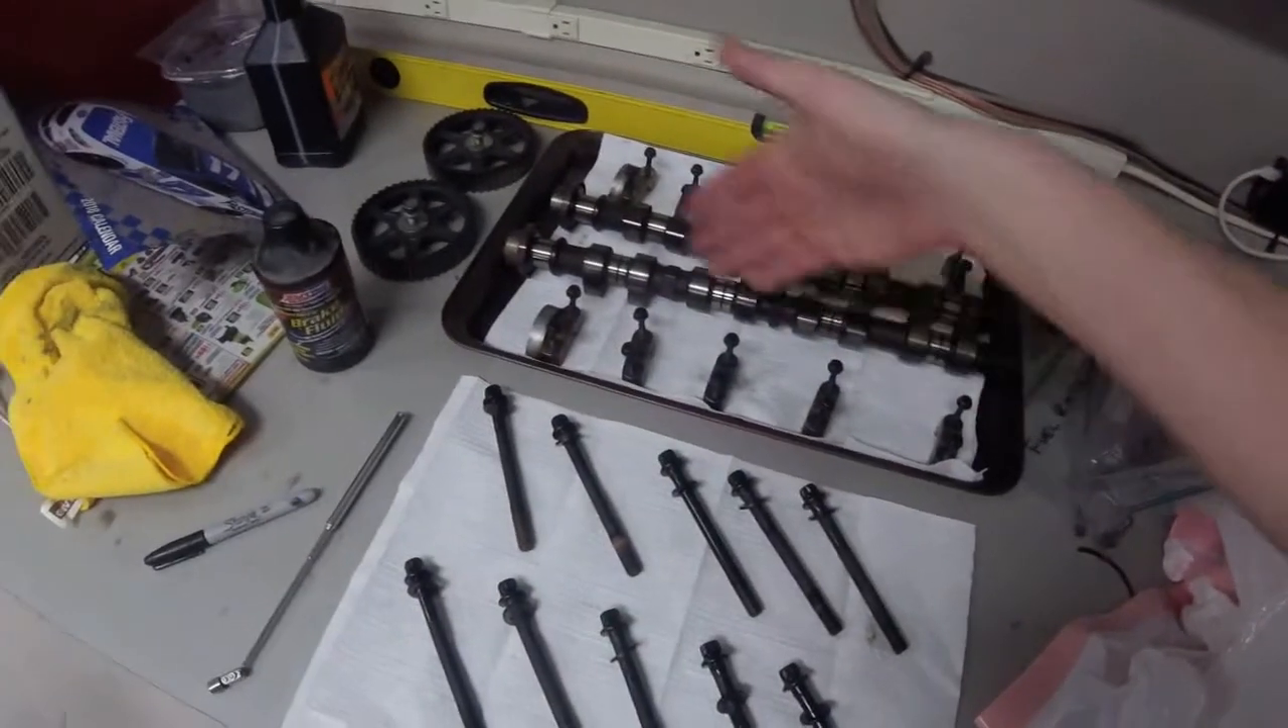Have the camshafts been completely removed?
Yes.